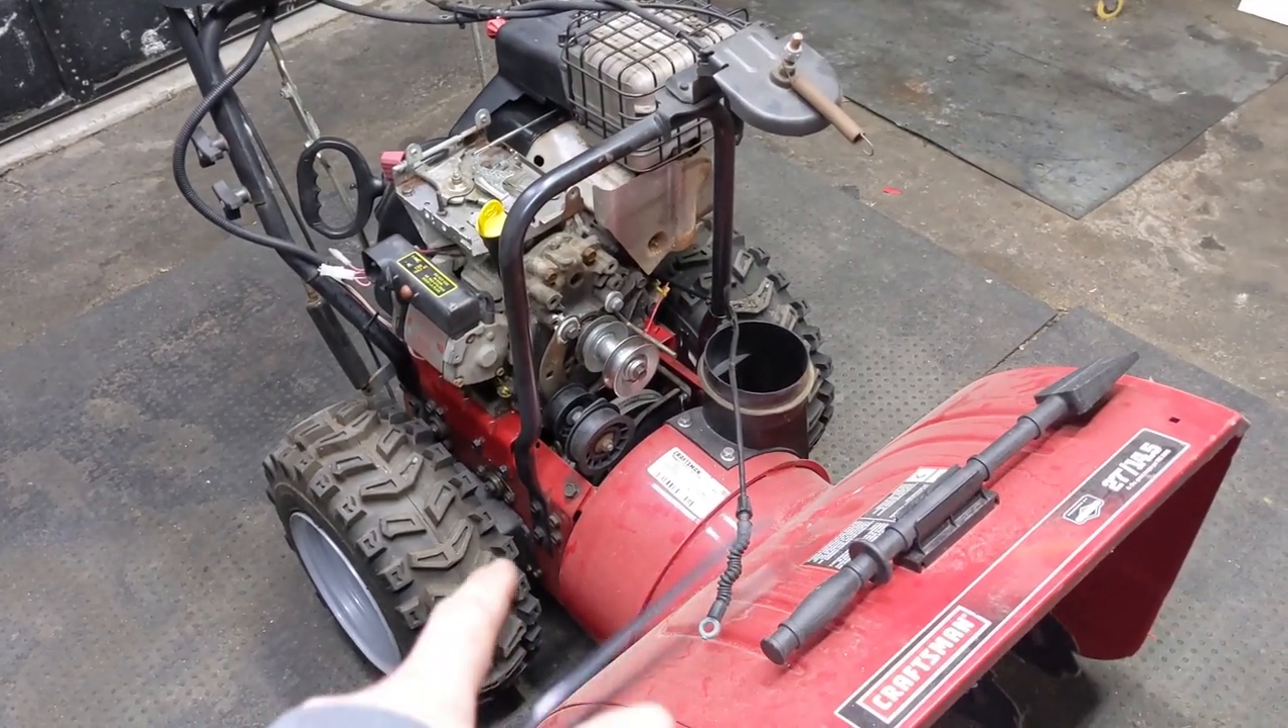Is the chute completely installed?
No.